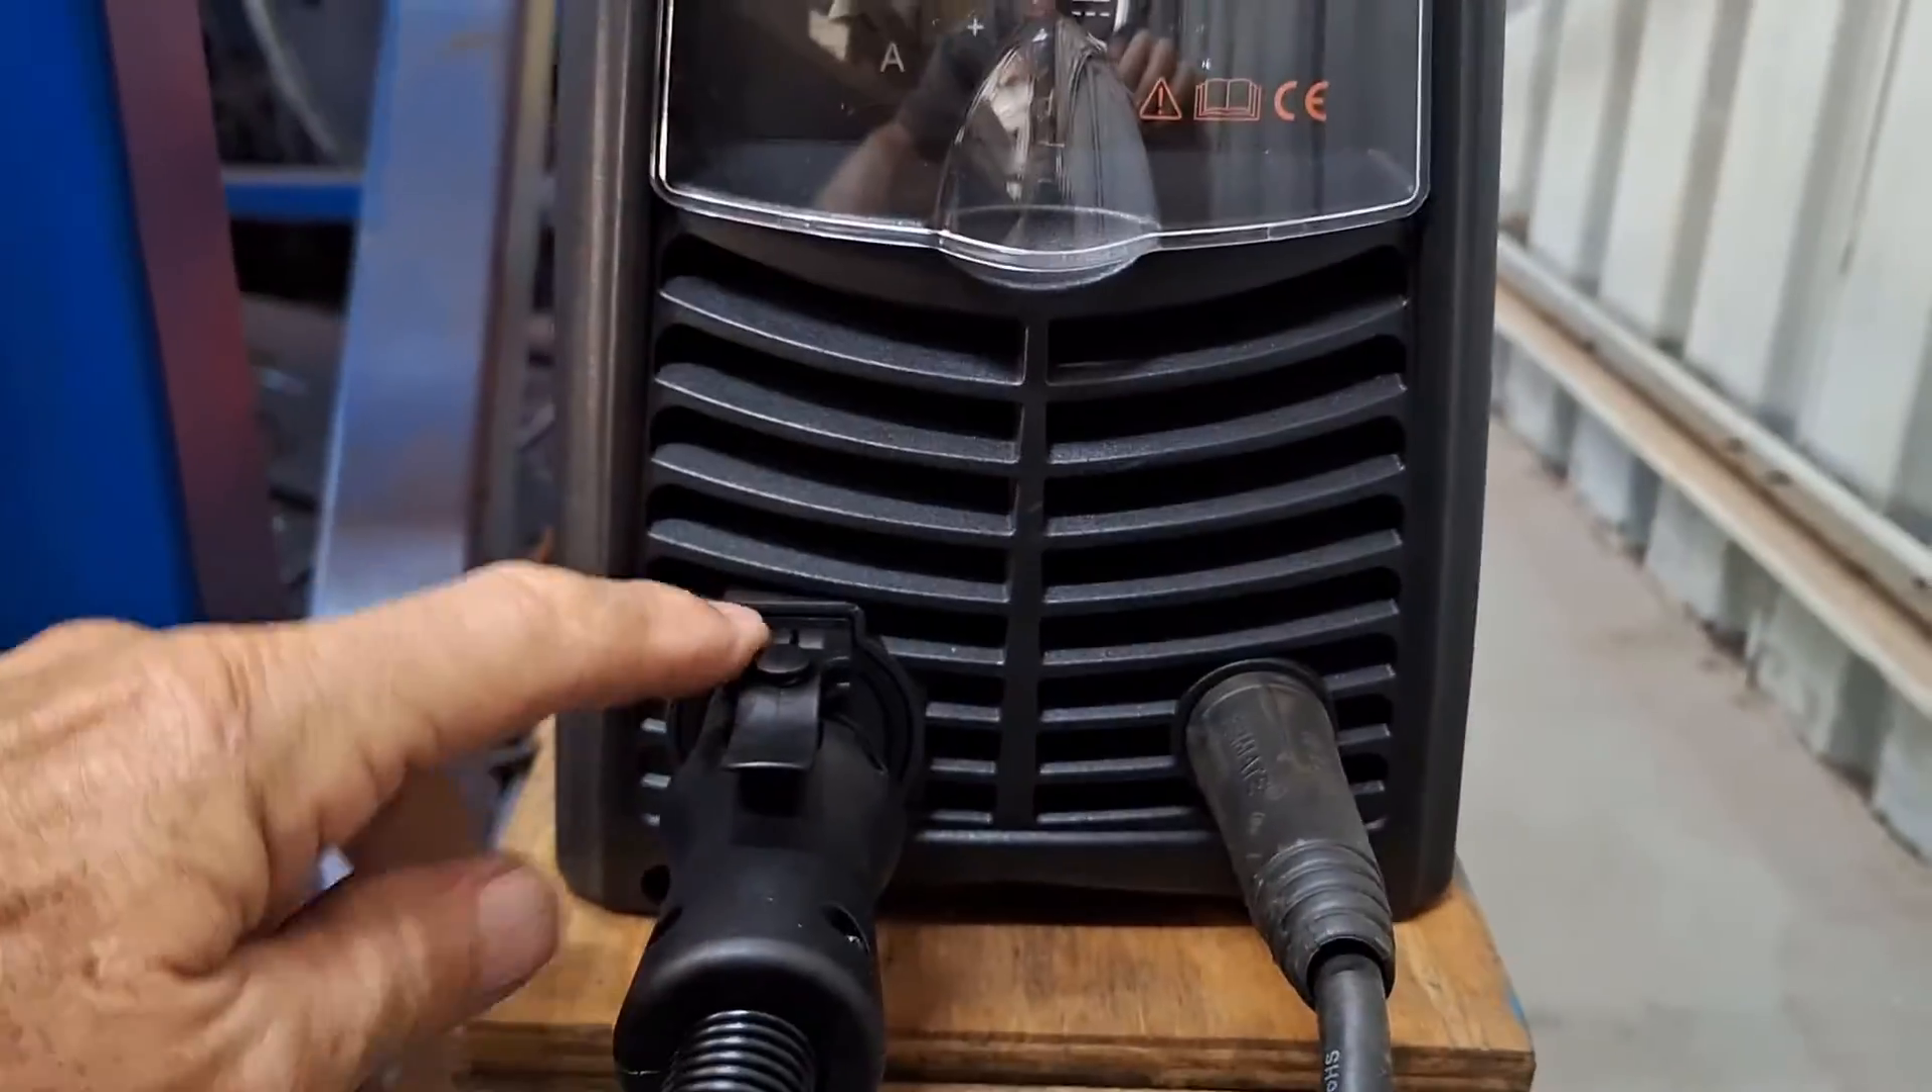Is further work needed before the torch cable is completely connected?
No.